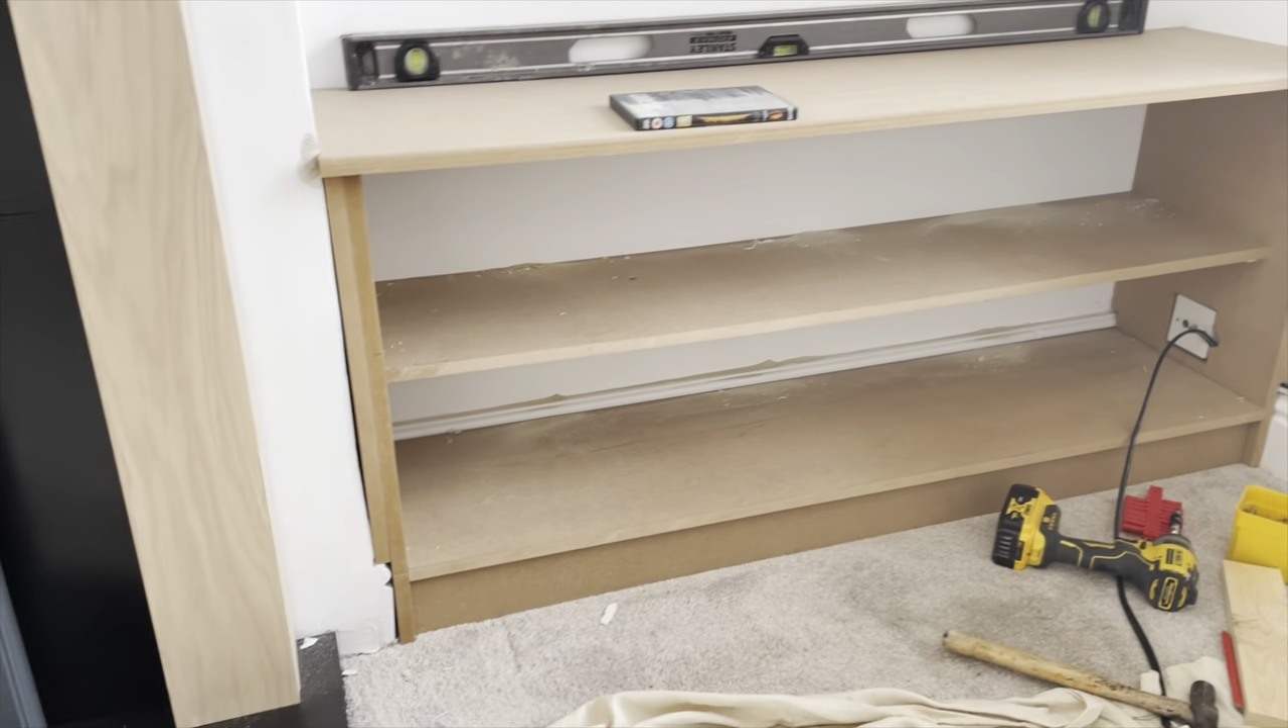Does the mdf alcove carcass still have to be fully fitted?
No.